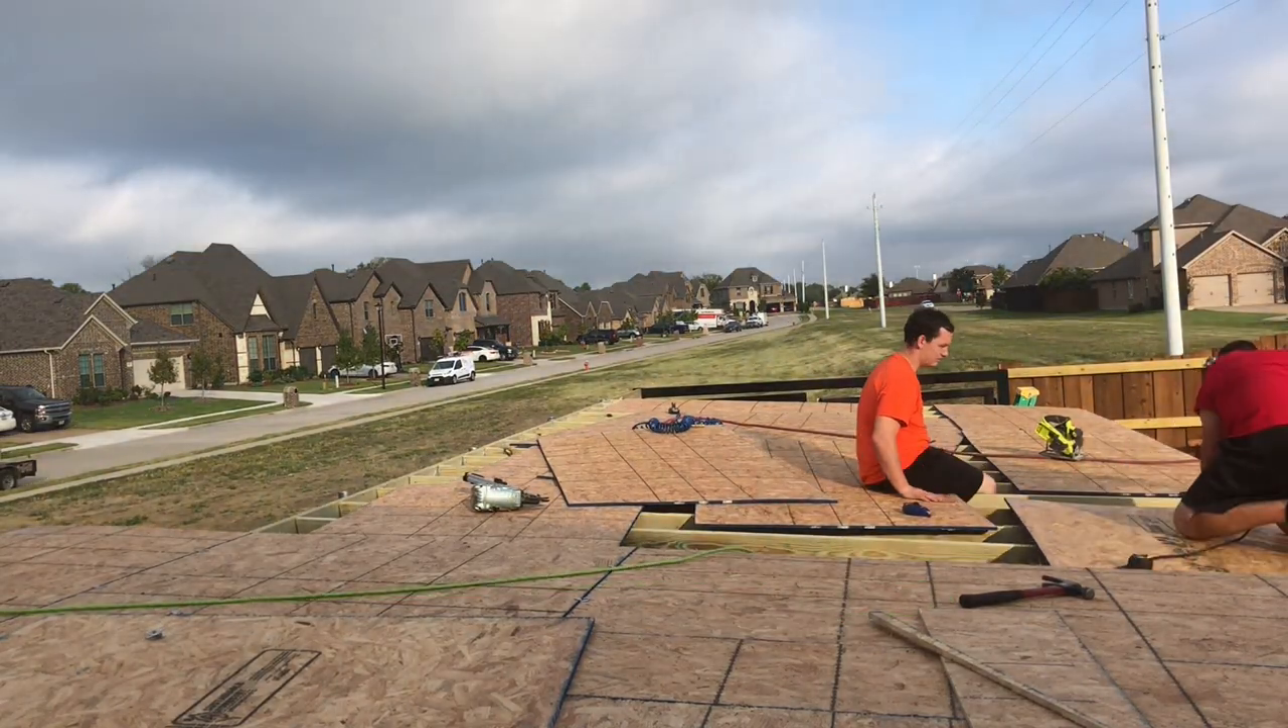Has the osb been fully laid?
No.